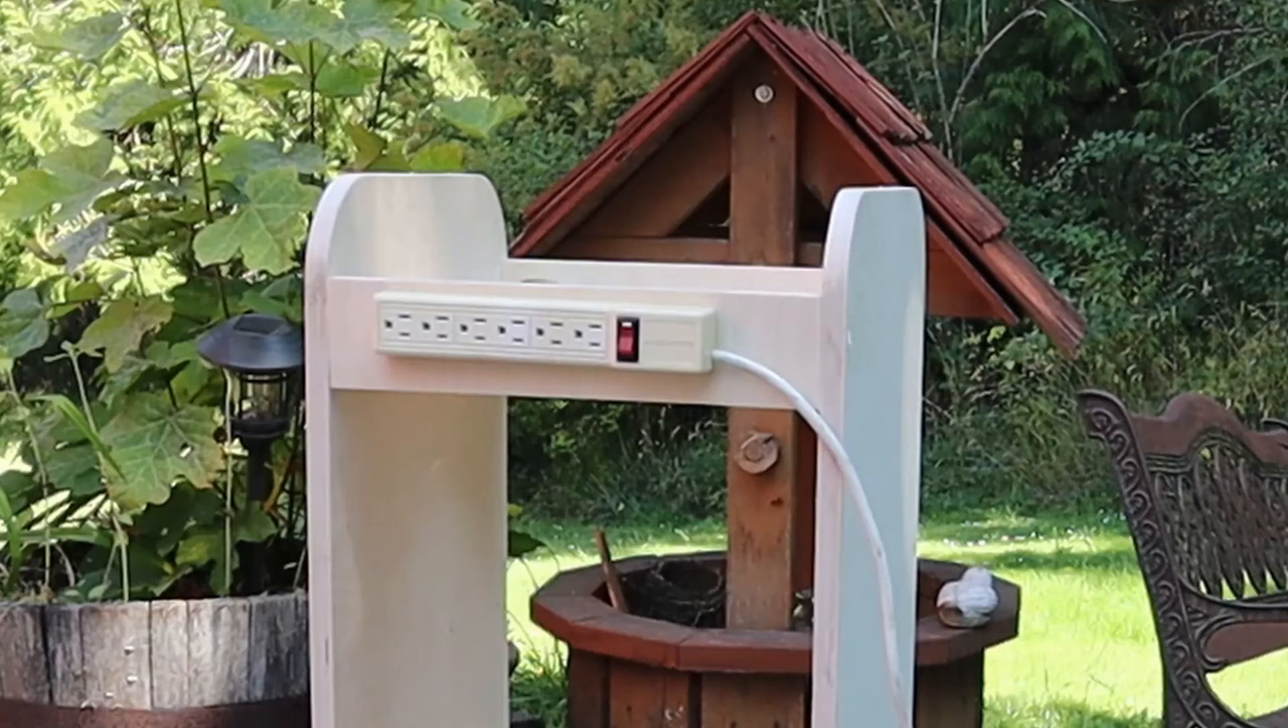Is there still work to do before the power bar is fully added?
No.